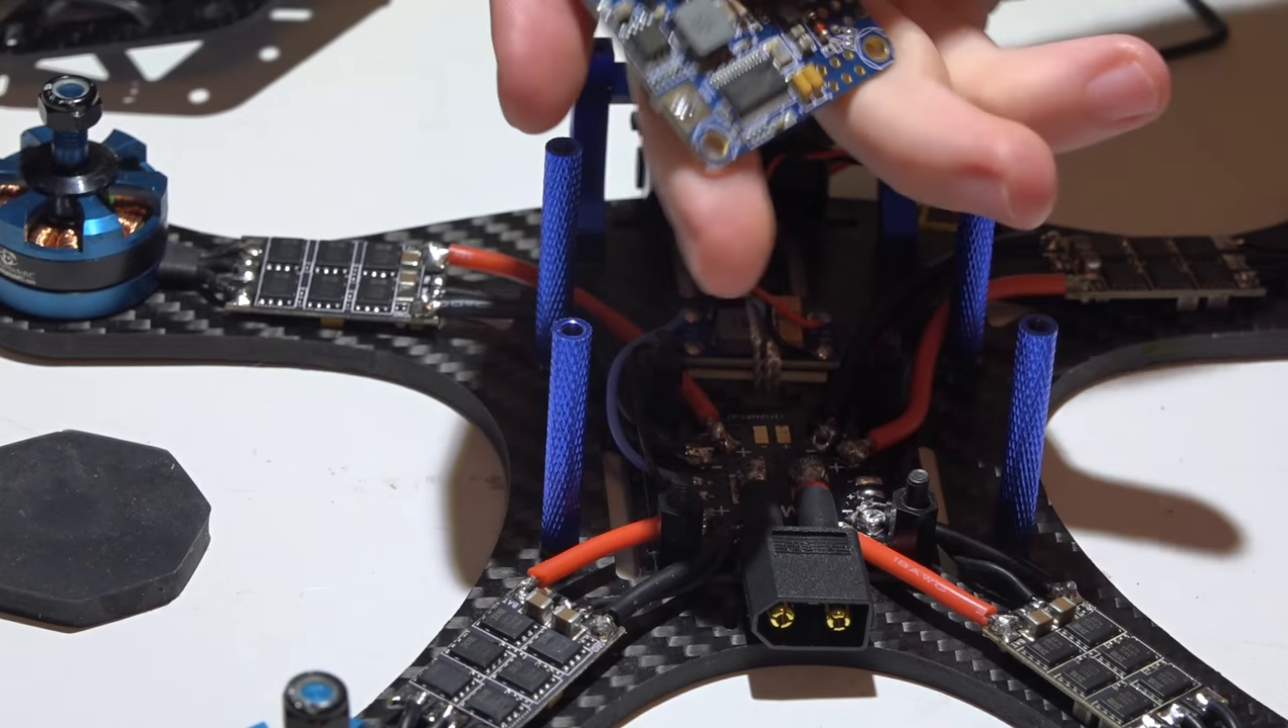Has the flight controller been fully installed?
No.